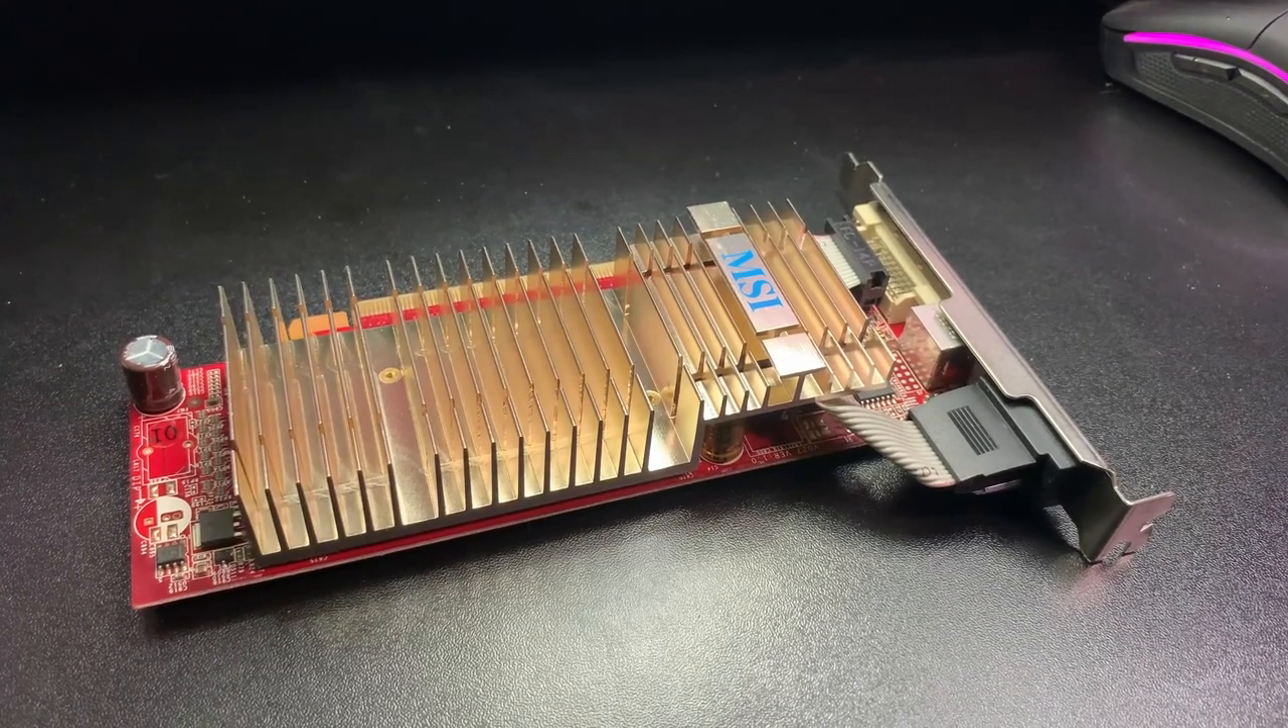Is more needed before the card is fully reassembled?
No.